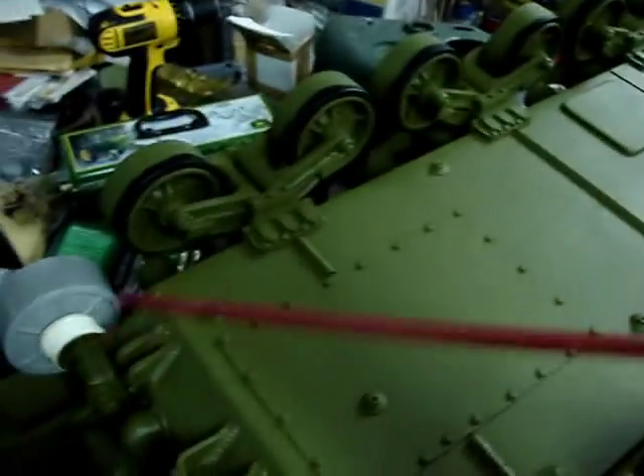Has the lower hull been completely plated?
Yes.